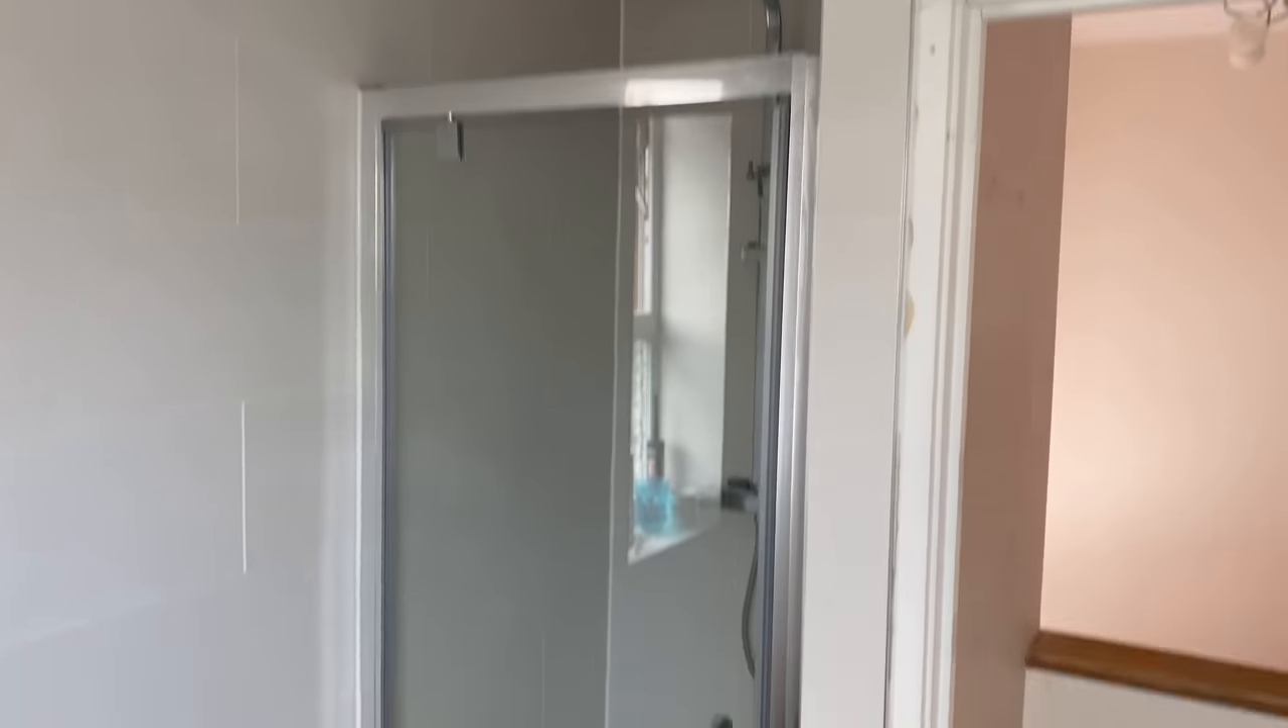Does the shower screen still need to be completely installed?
No.